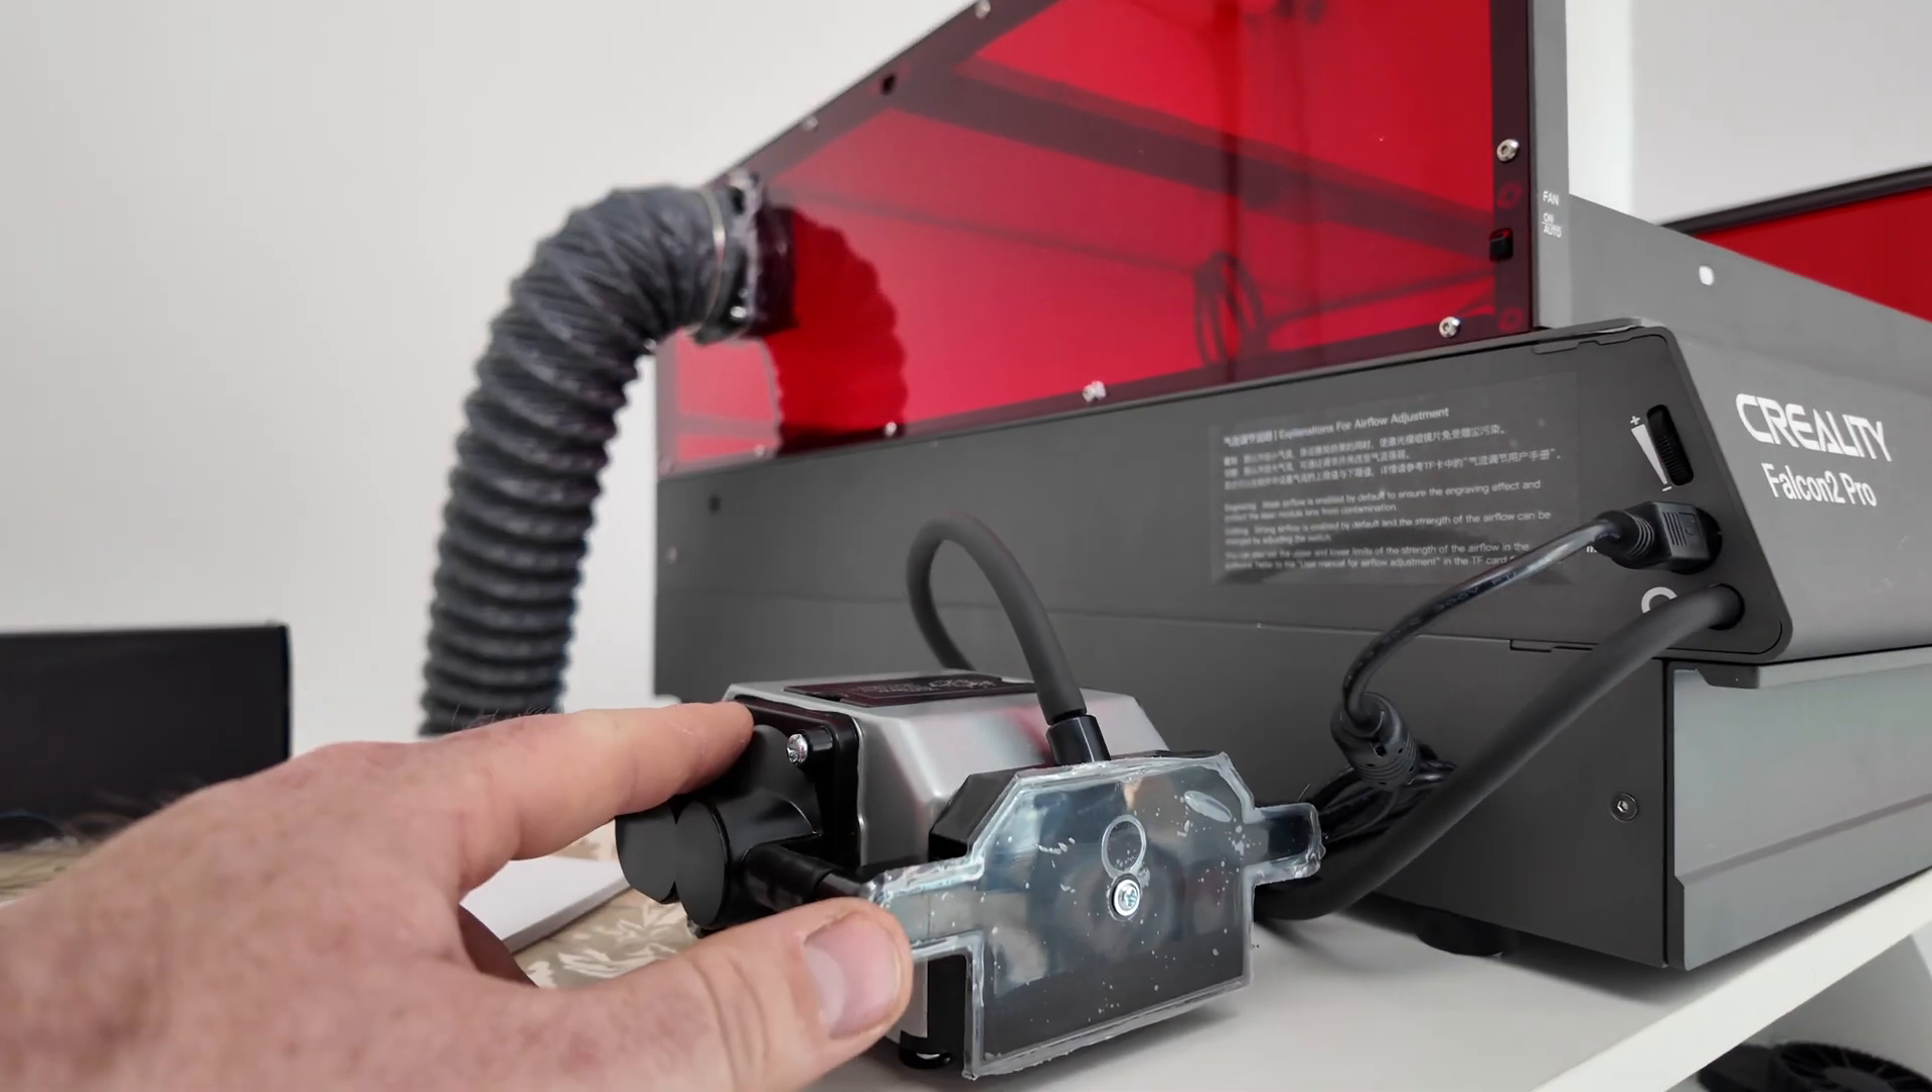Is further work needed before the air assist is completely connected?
No.